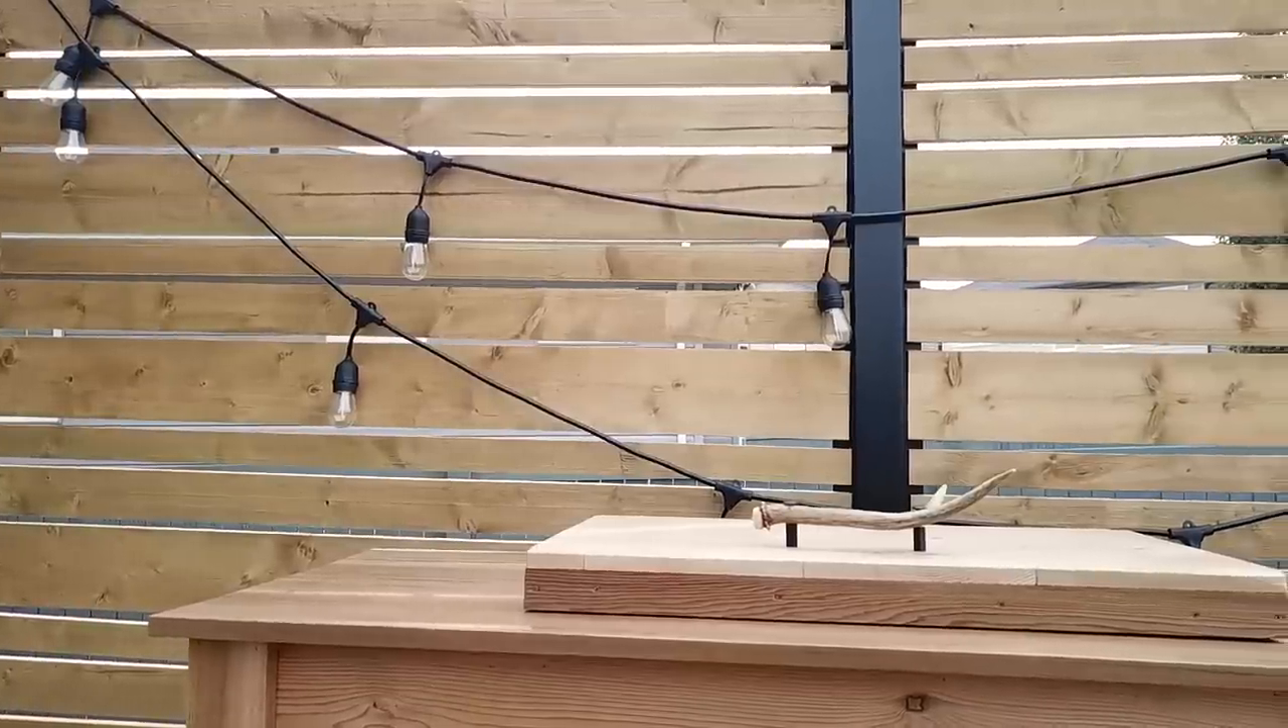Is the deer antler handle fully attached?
Yes.